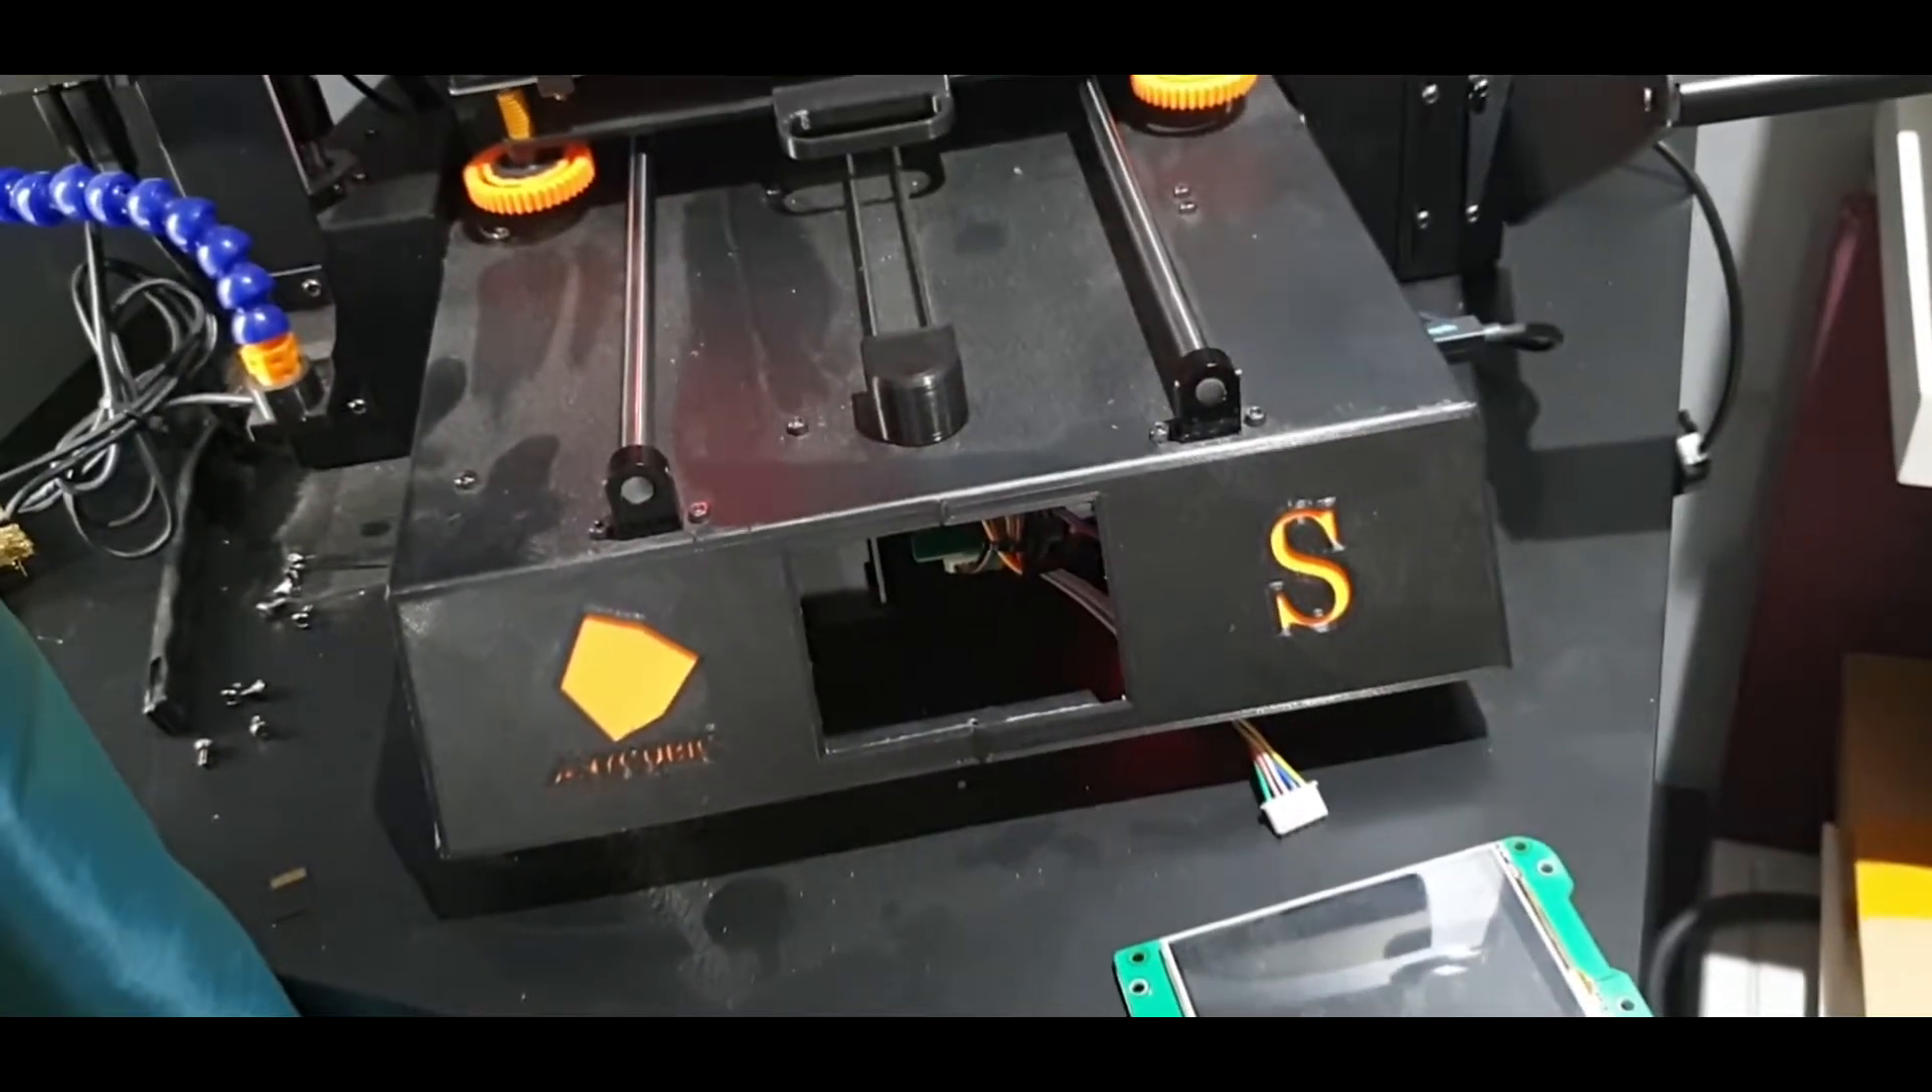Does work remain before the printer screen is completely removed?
No.